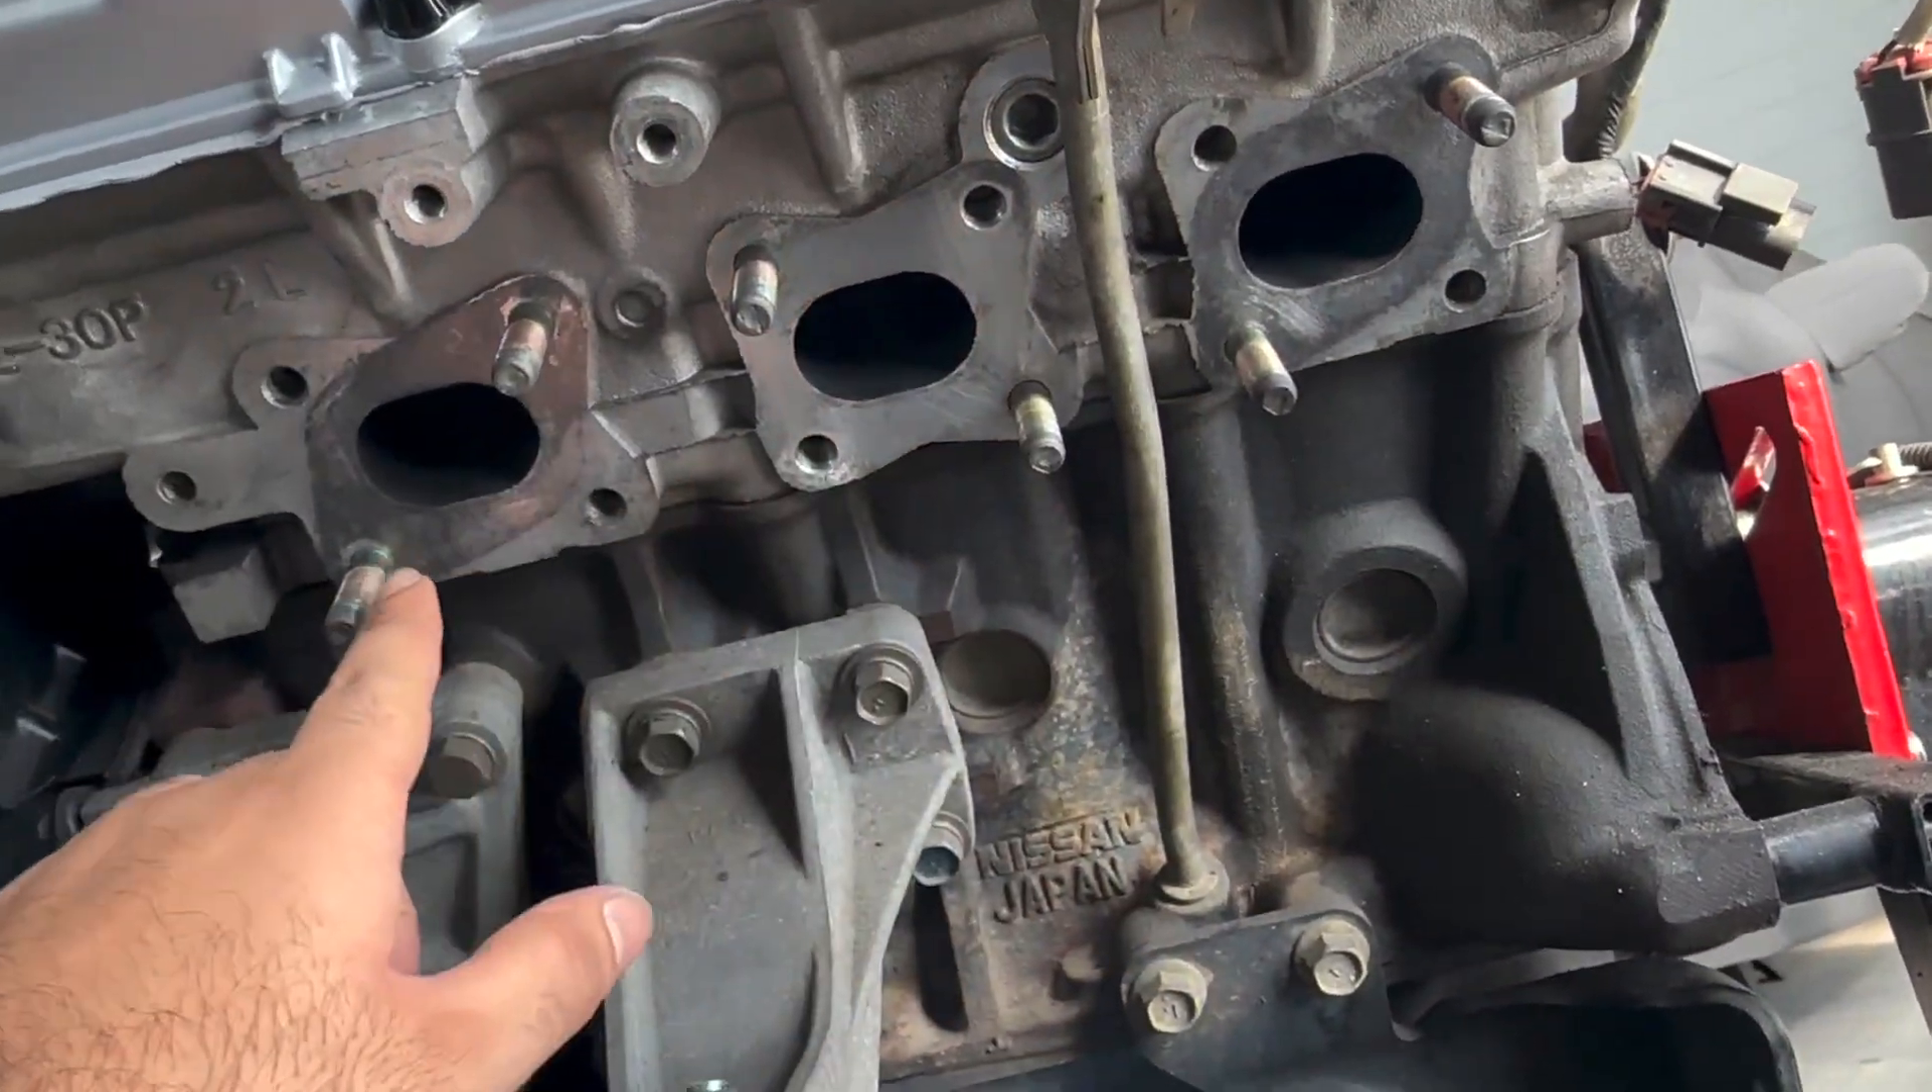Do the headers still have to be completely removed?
No.